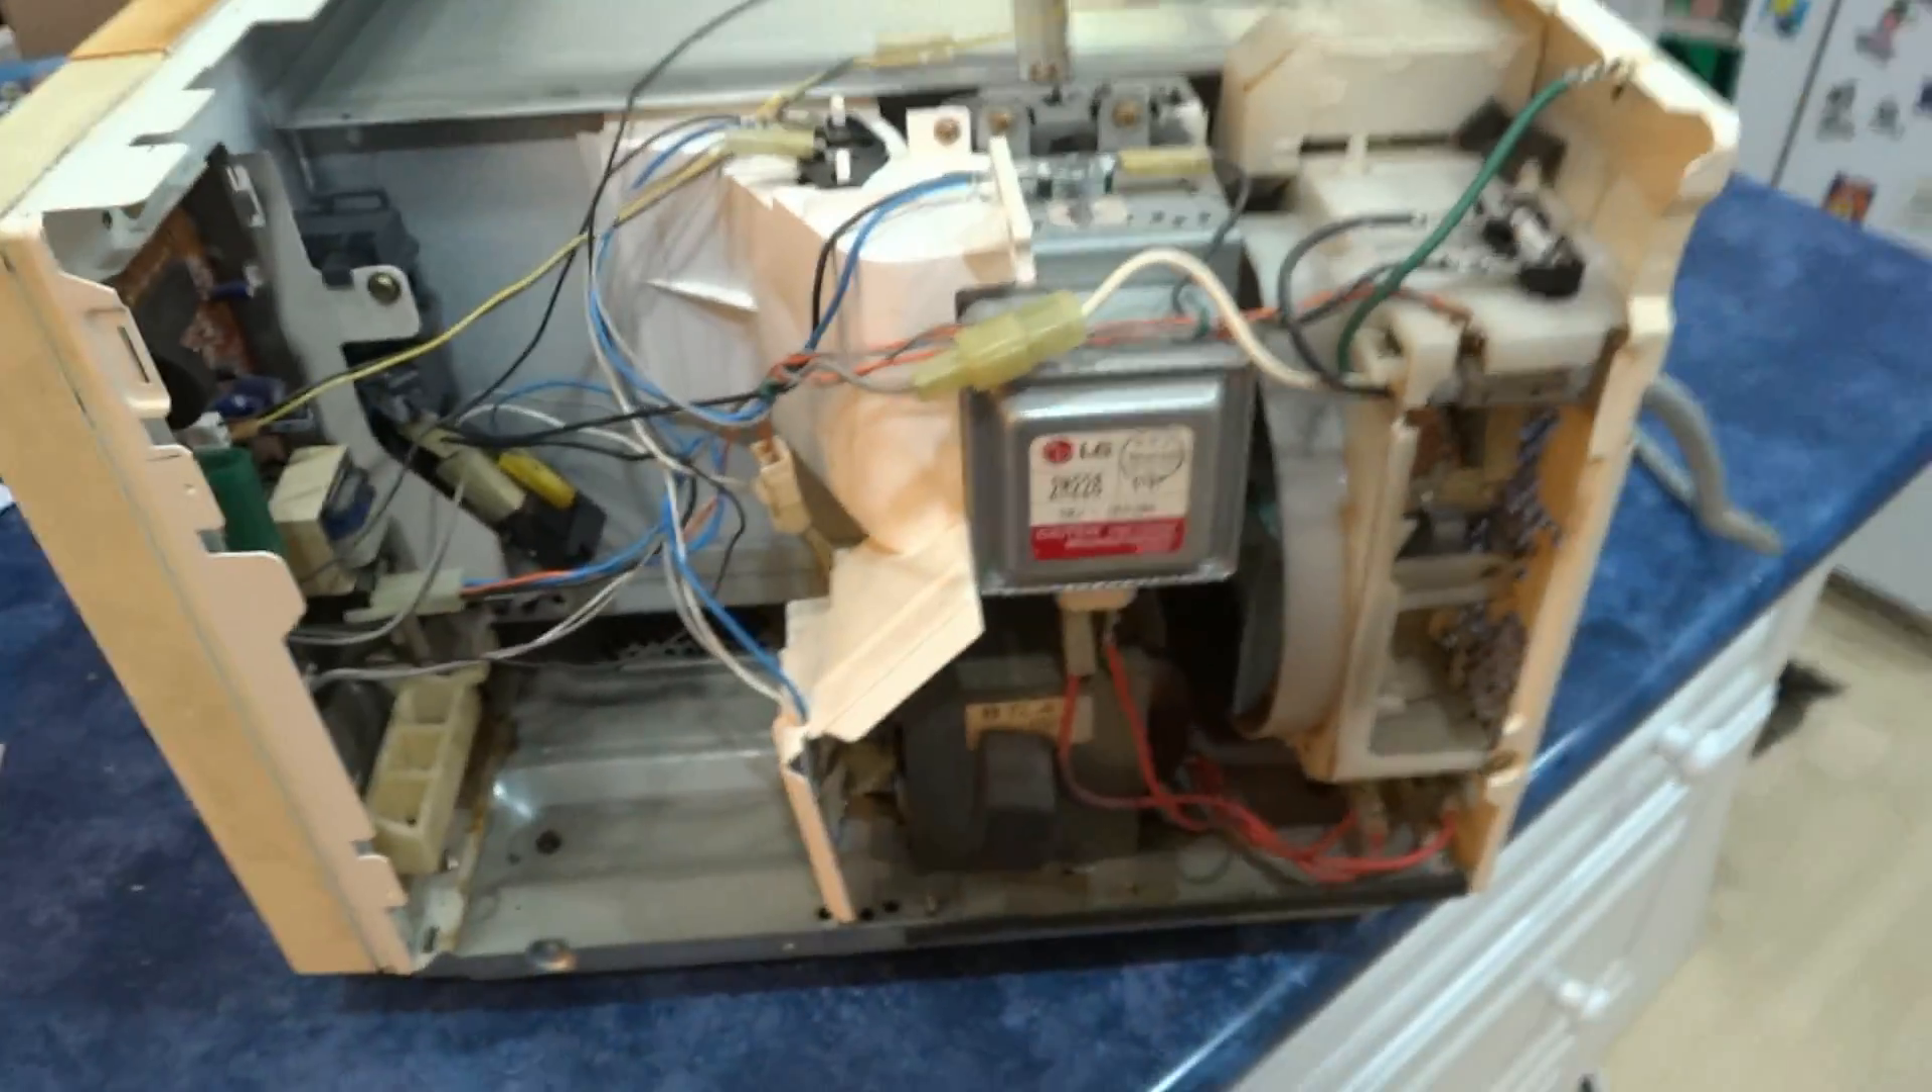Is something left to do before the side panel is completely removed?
No.